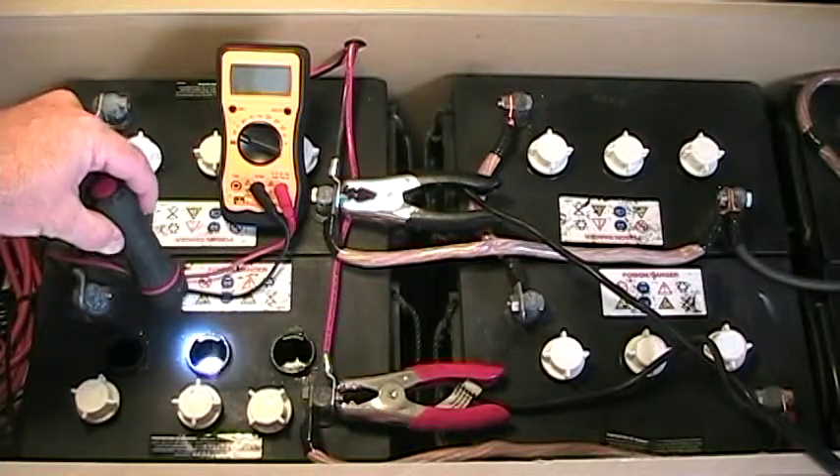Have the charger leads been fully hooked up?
Yes.